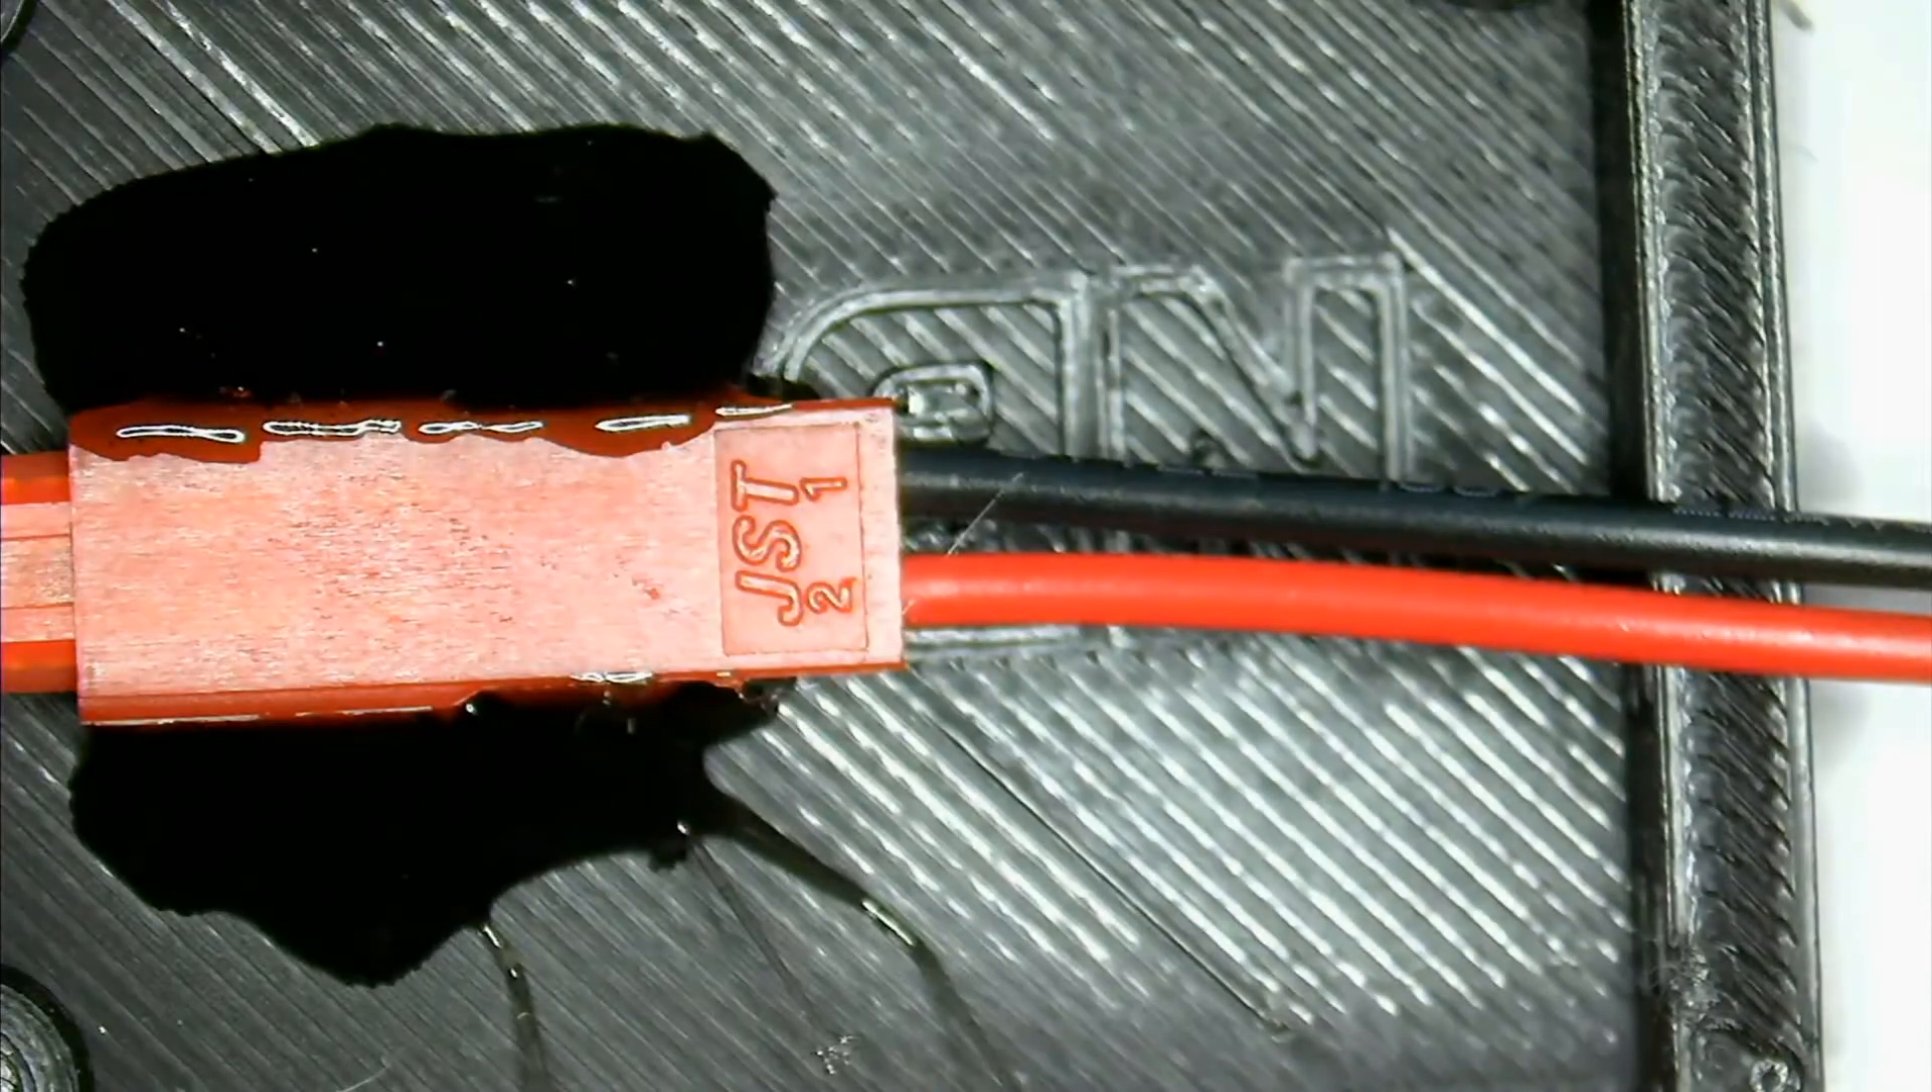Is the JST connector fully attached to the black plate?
Yes.